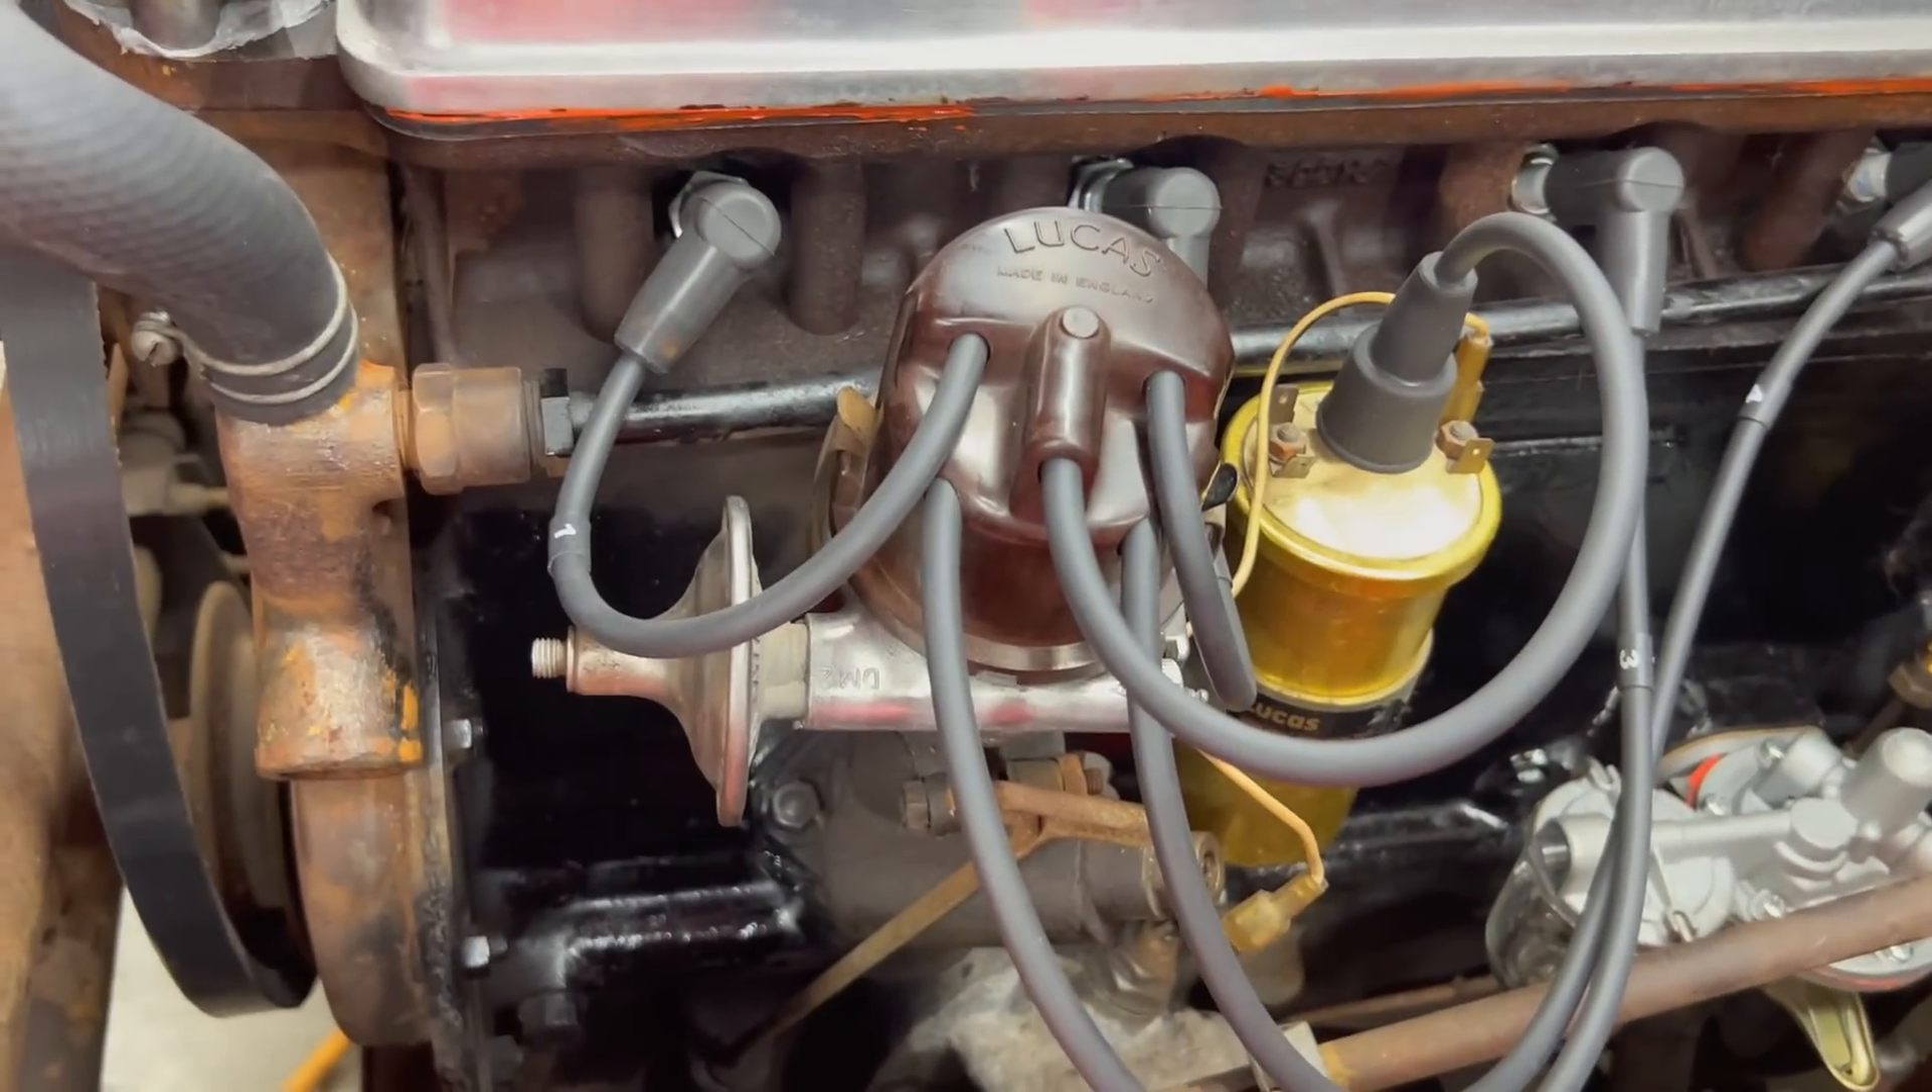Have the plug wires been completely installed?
Yes.